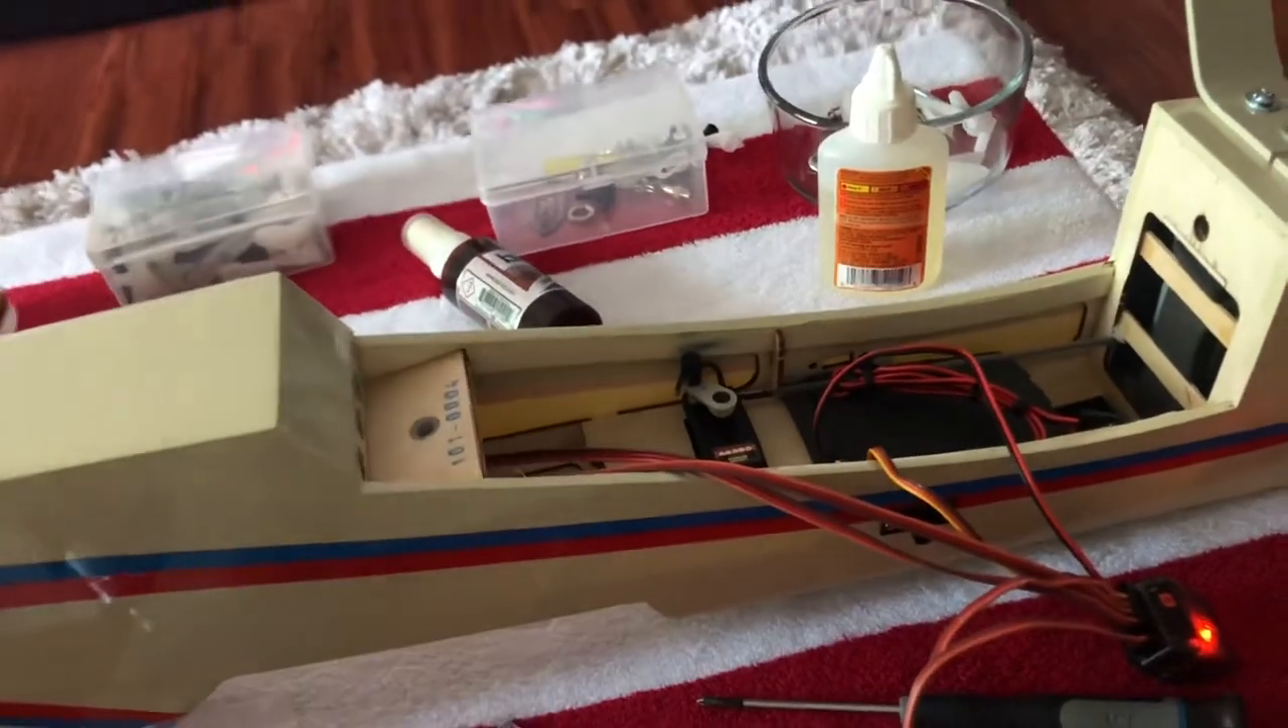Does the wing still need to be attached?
Yes.